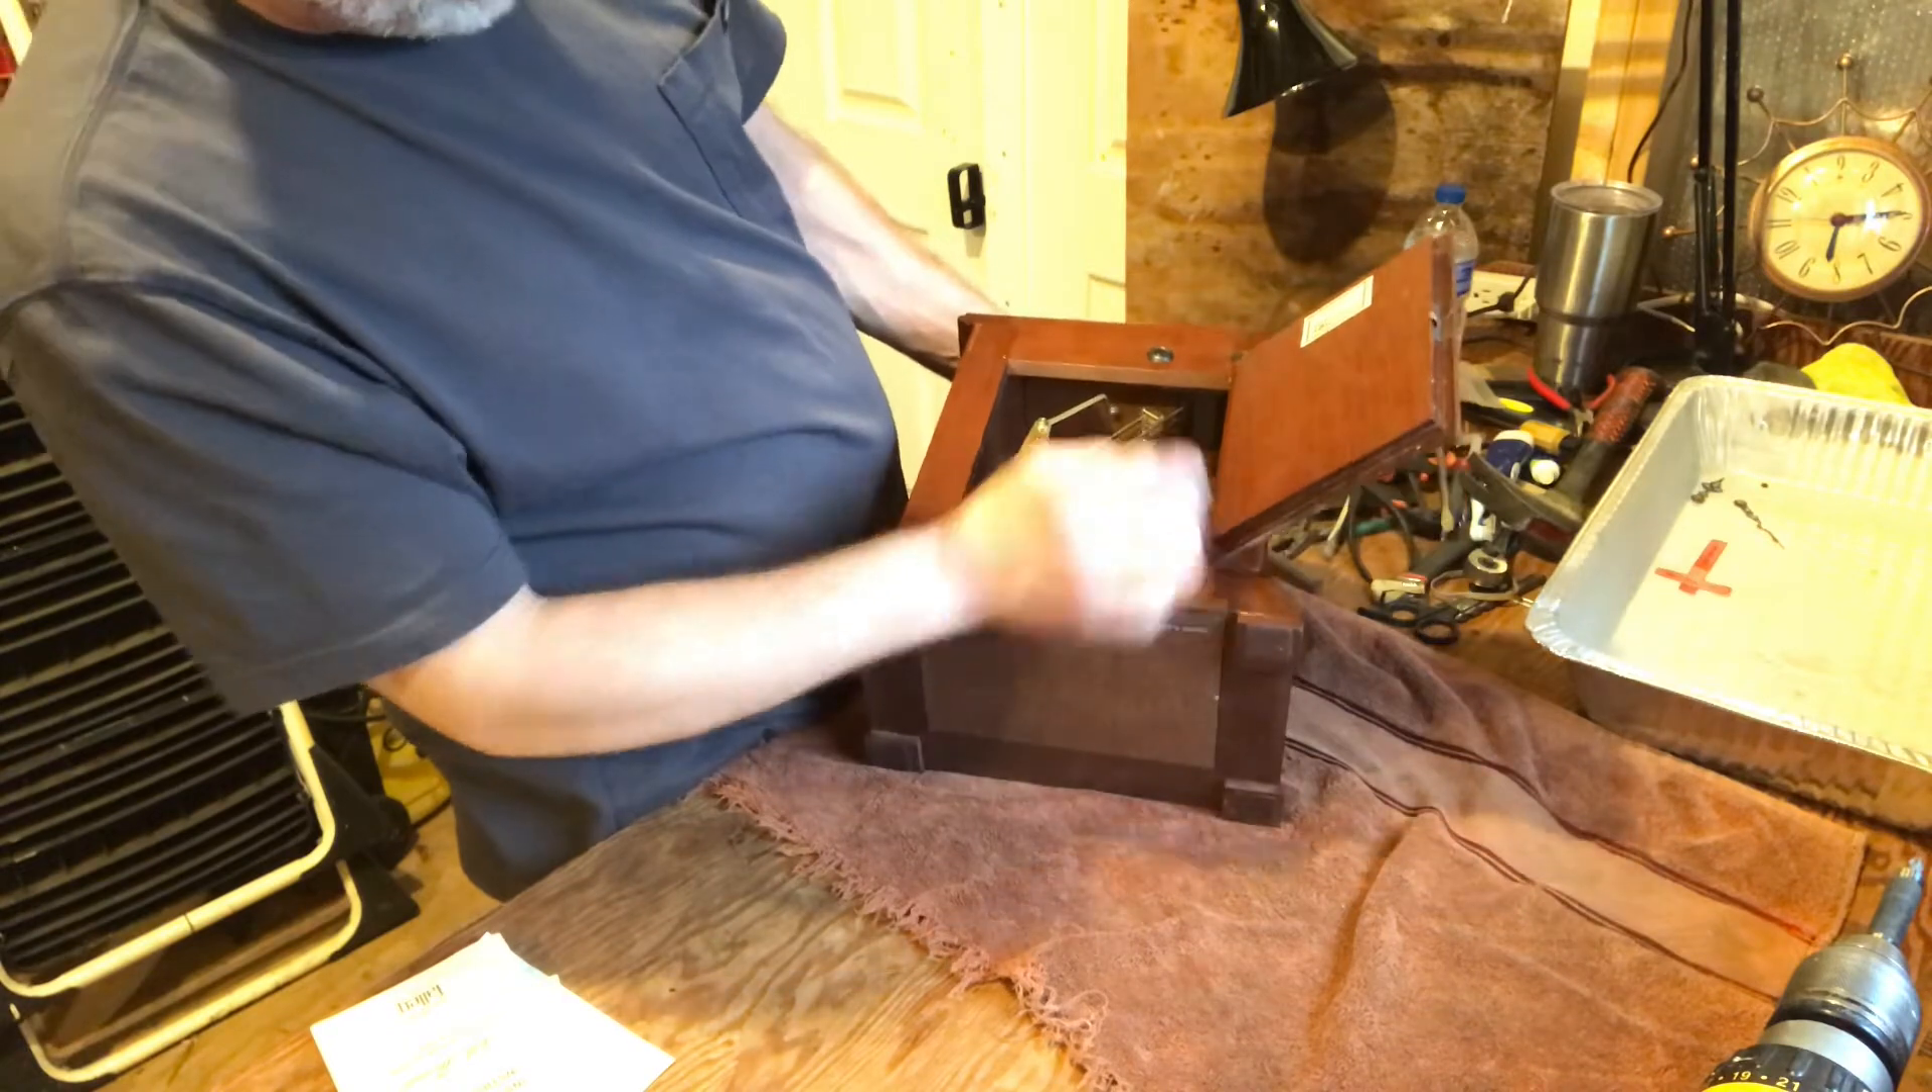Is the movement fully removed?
No.